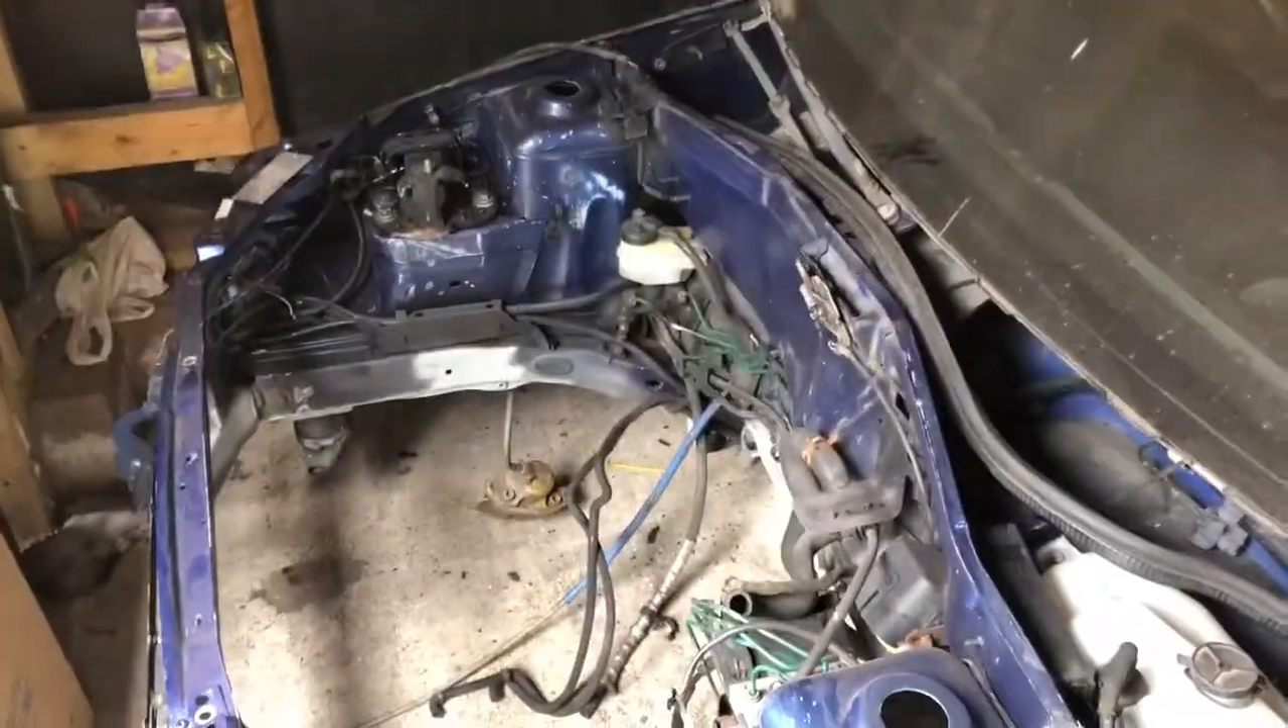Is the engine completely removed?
Yes.